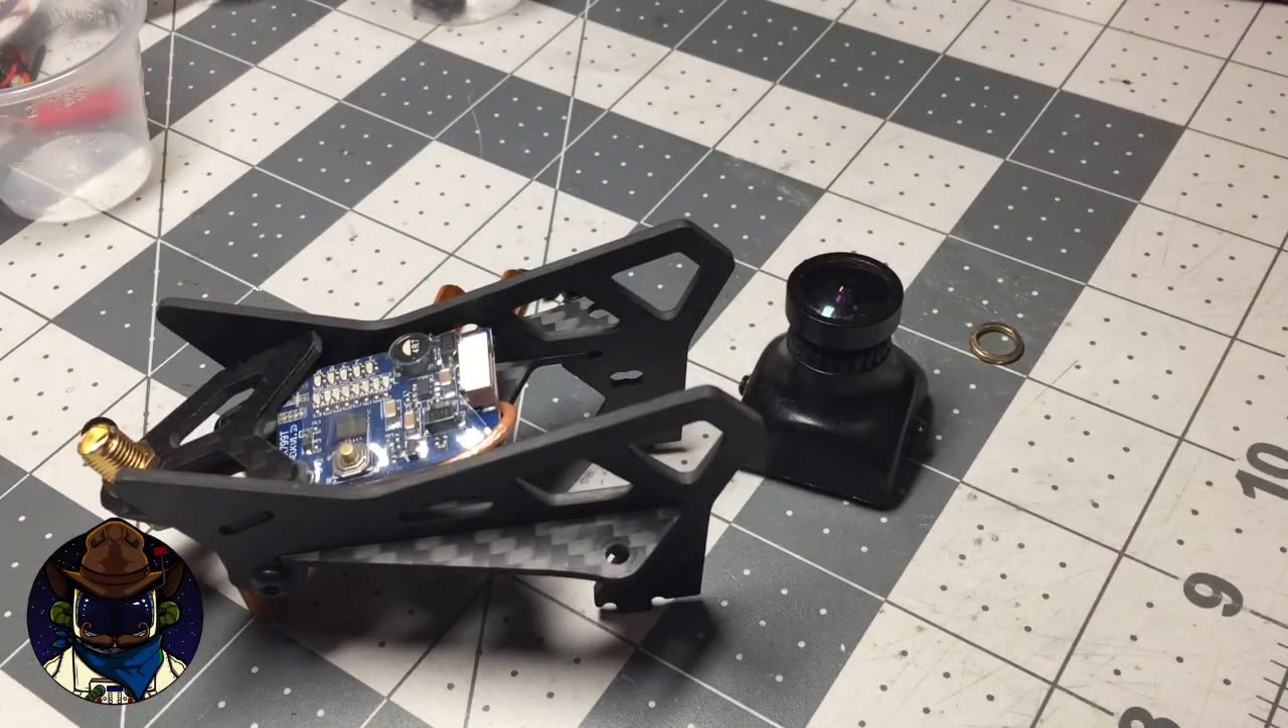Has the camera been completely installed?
No.